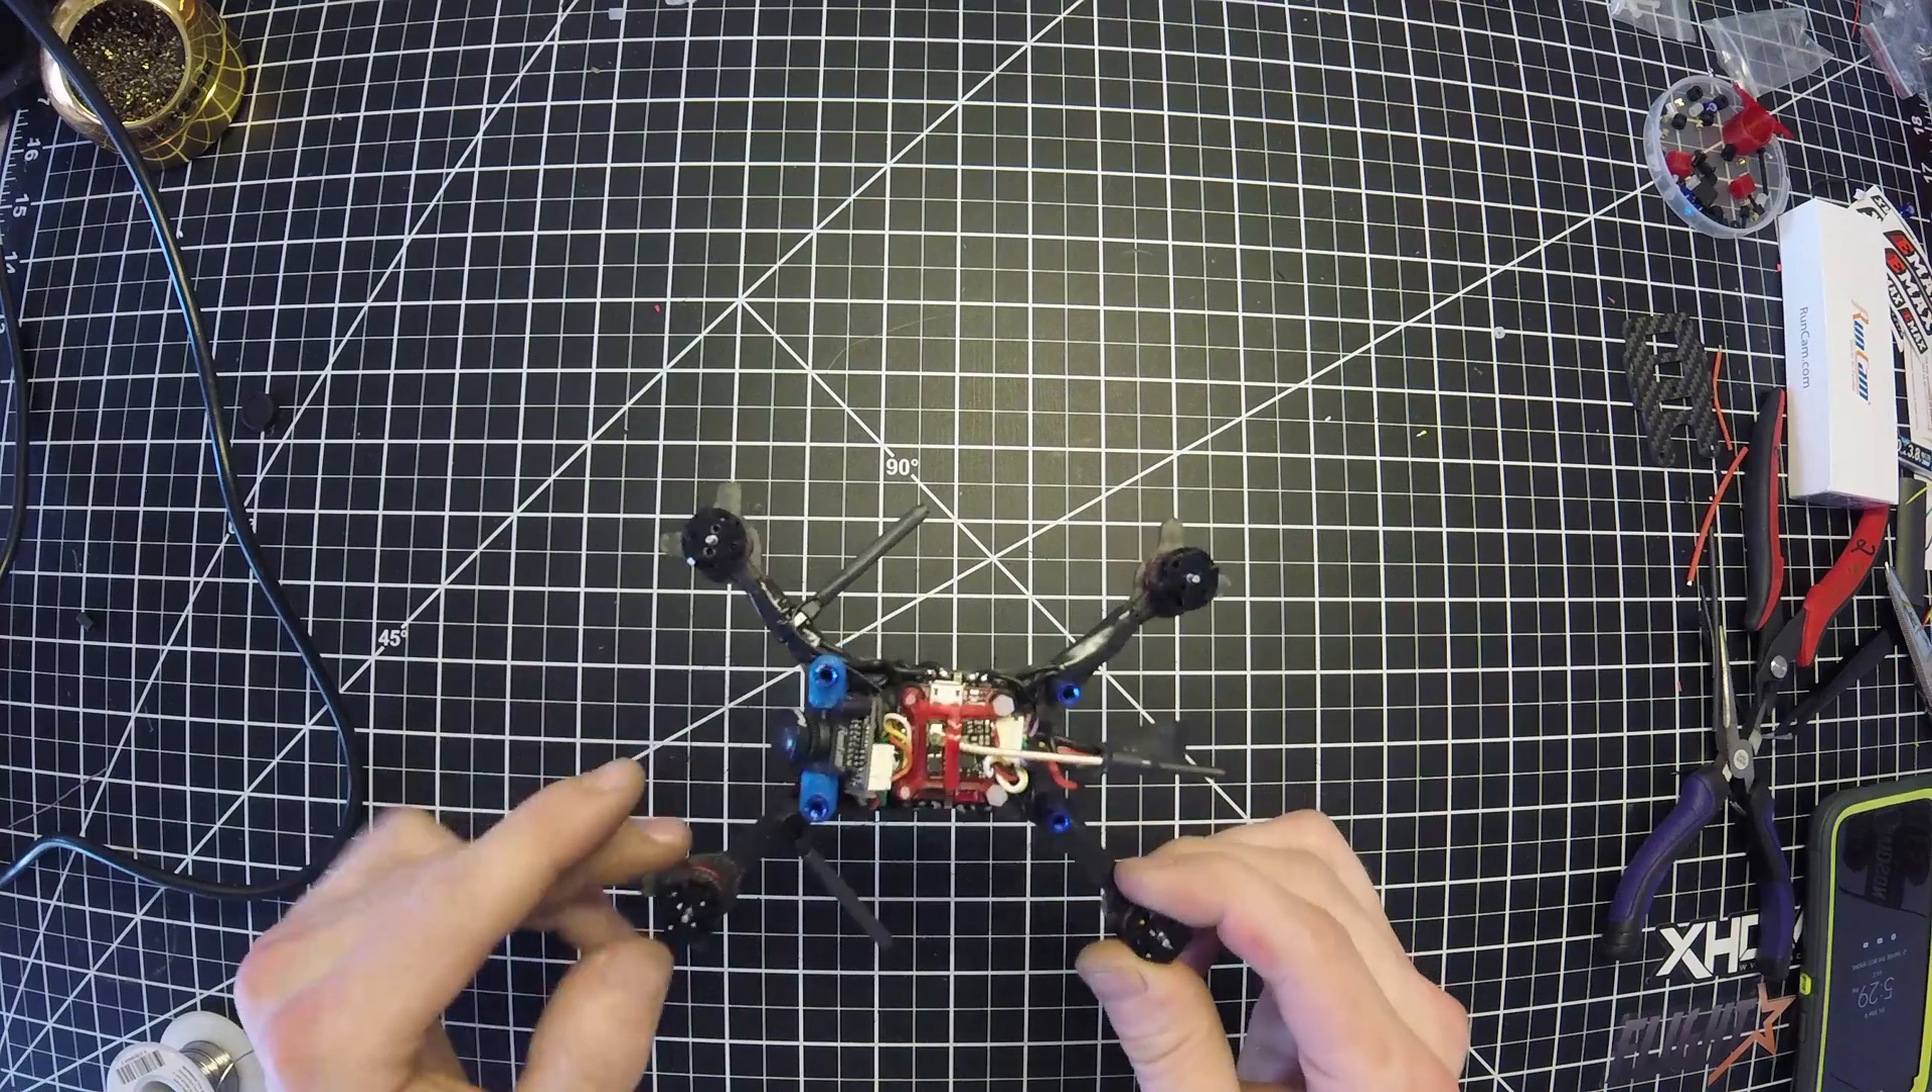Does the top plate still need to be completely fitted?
Yes.